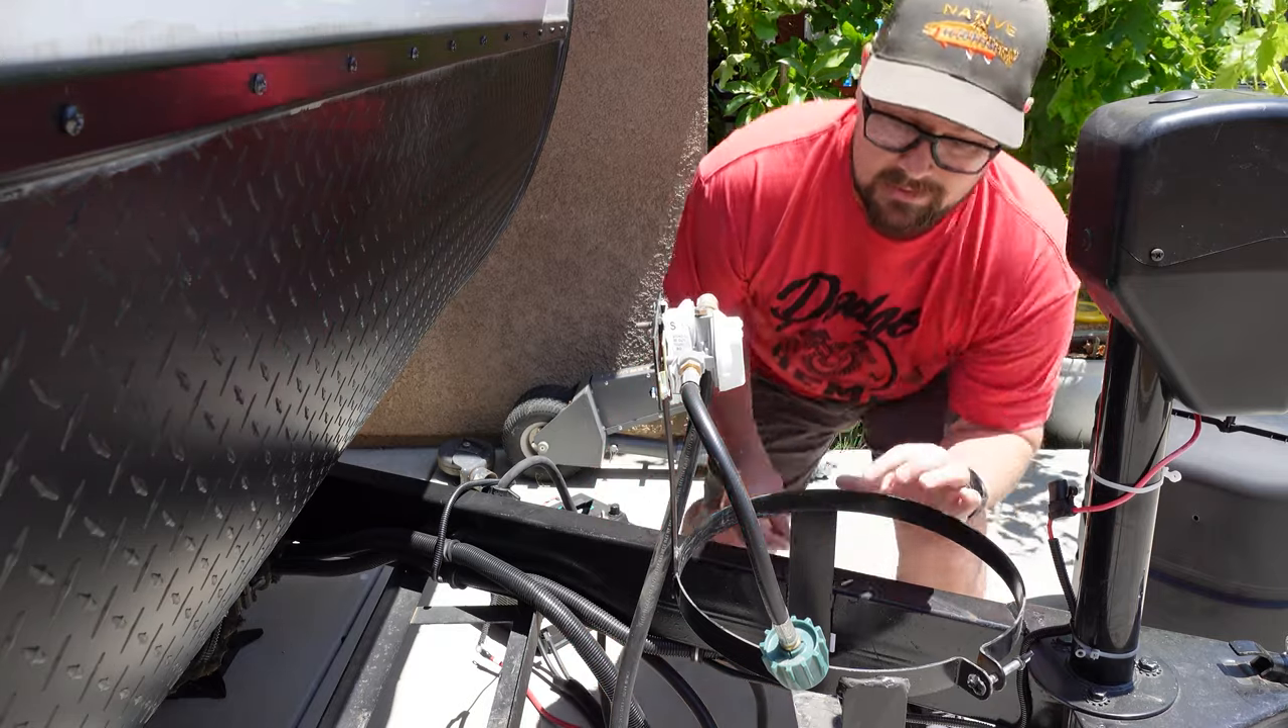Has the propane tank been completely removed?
Yes.